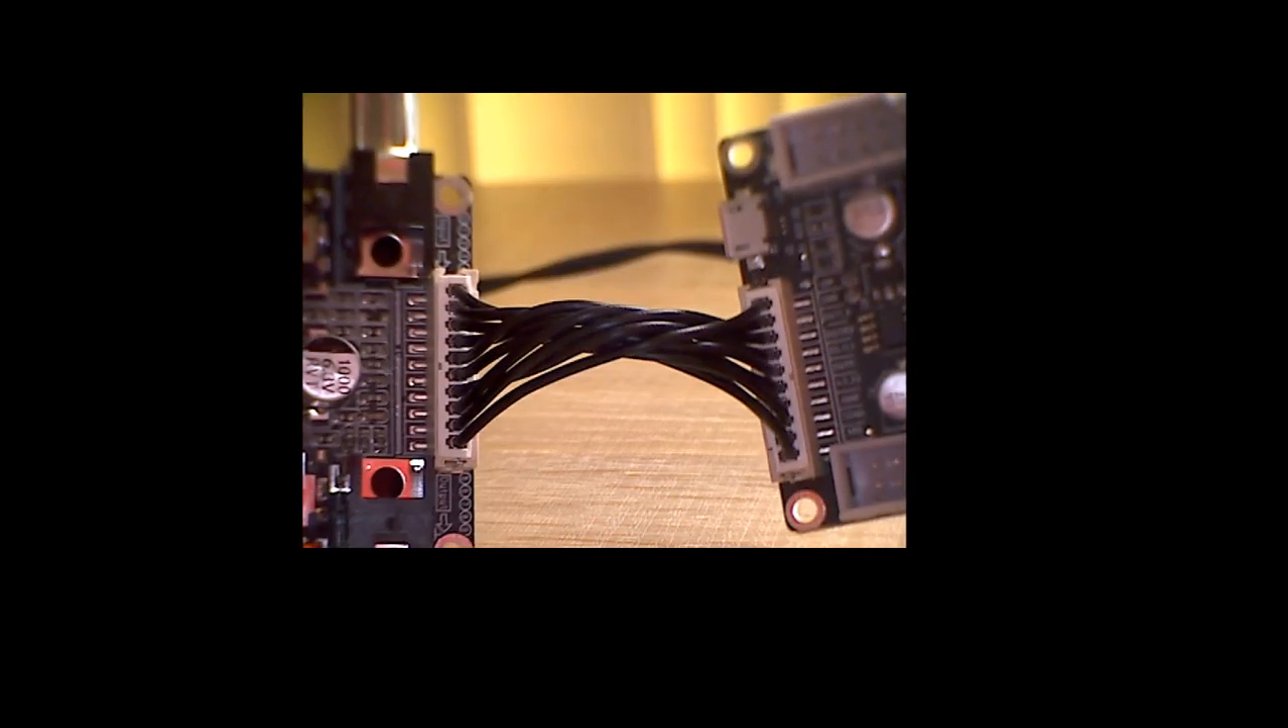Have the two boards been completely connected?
Yes.